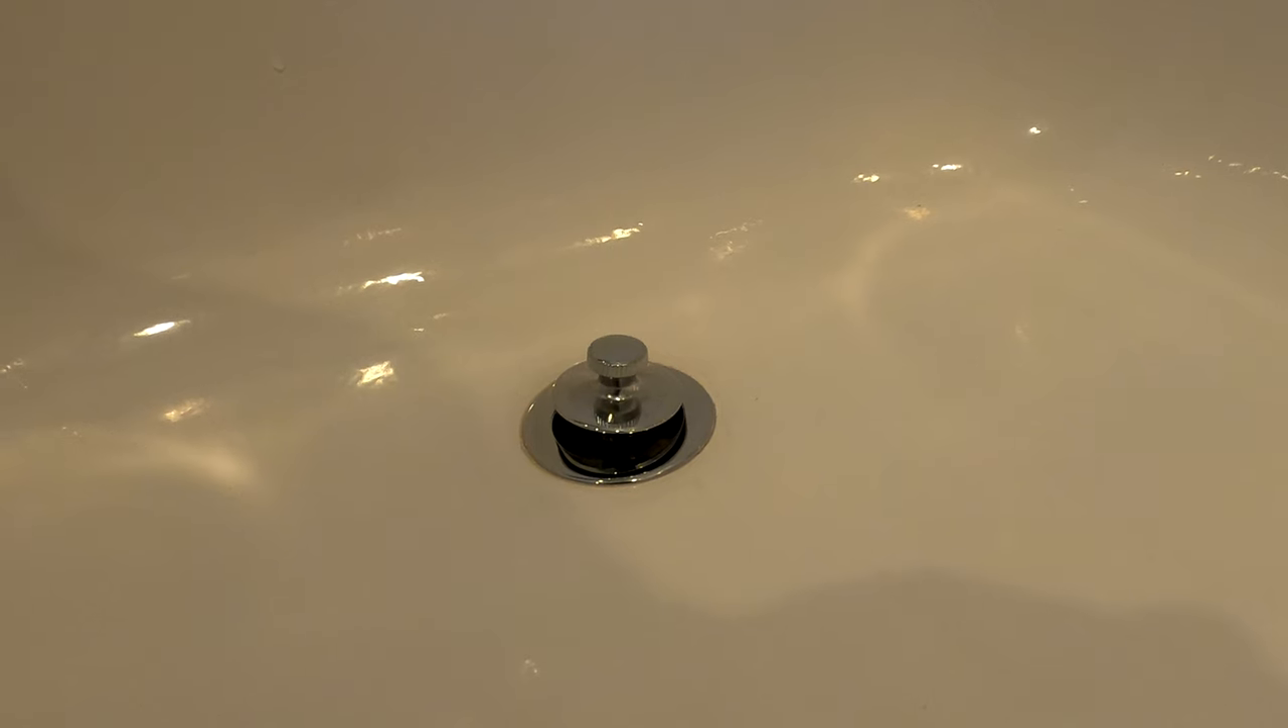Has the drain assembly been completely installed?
Yes.